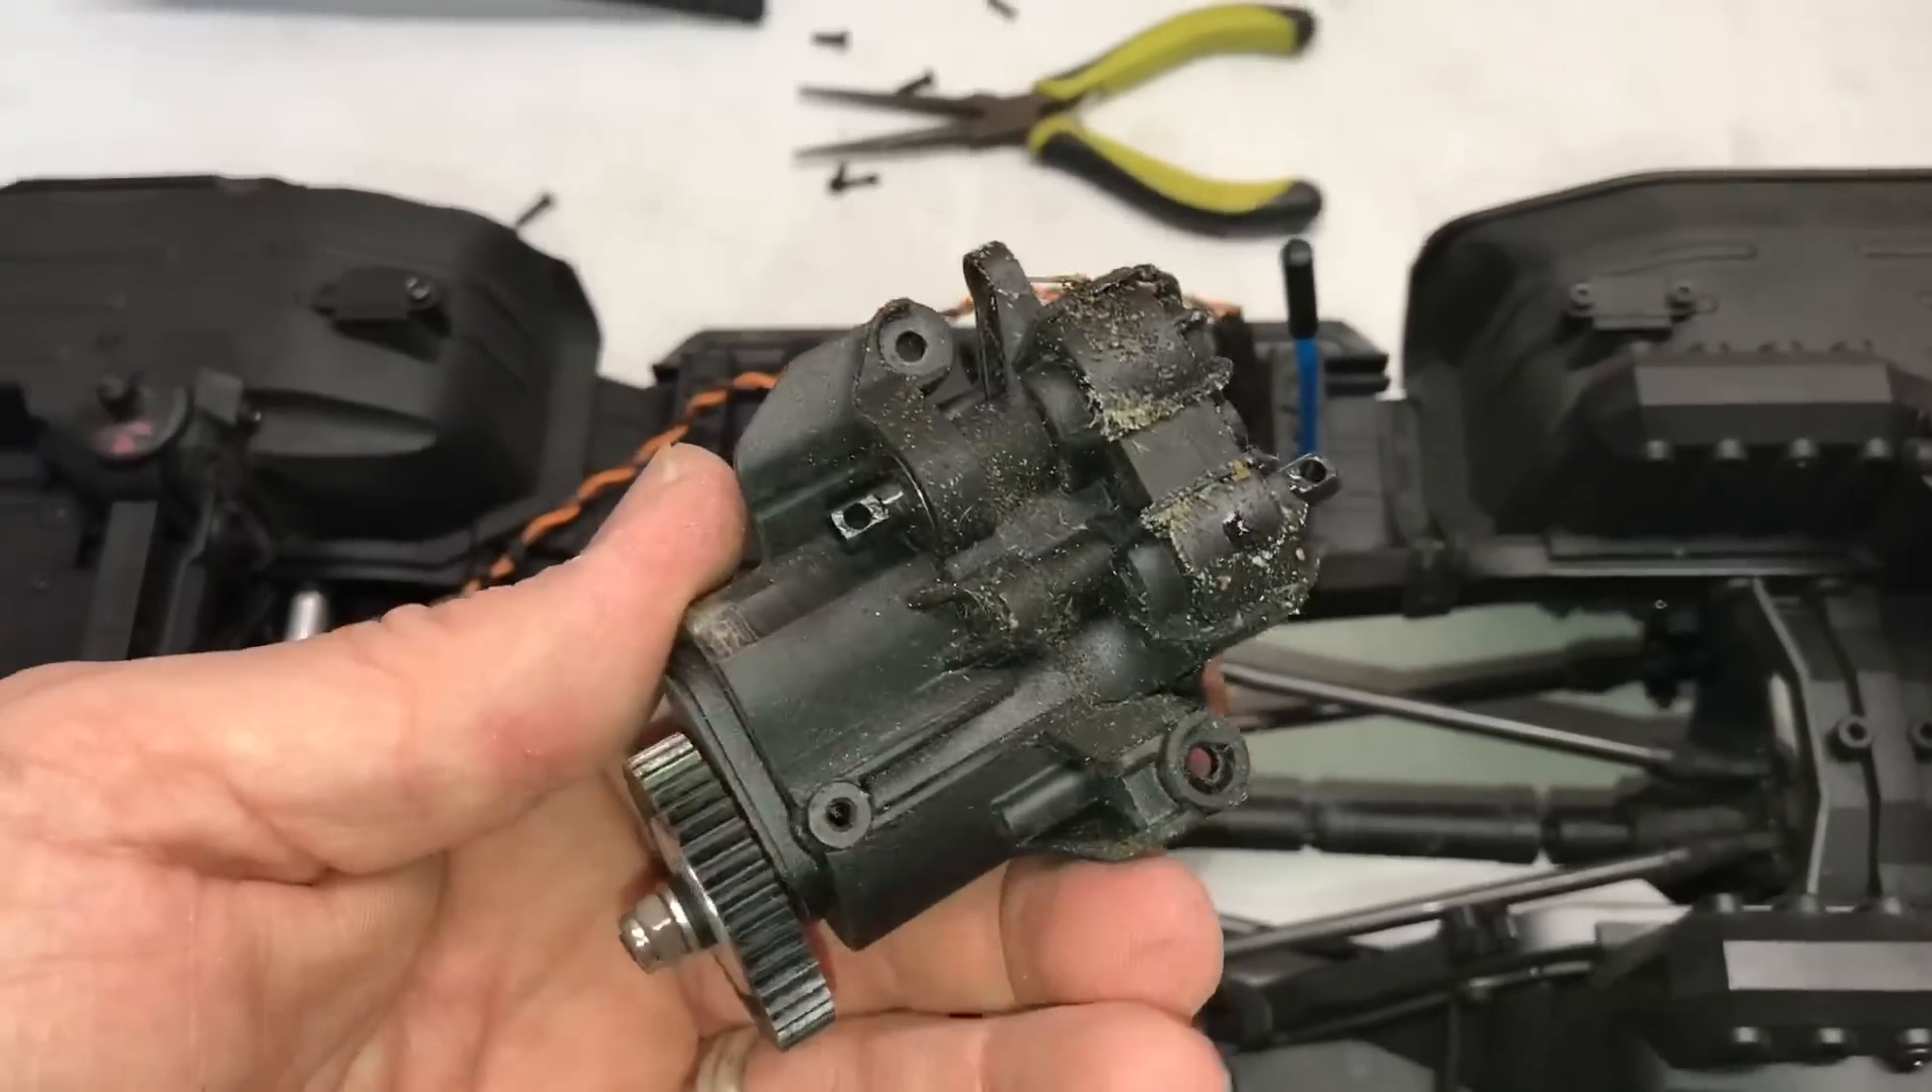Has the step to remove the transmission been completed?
Yes.